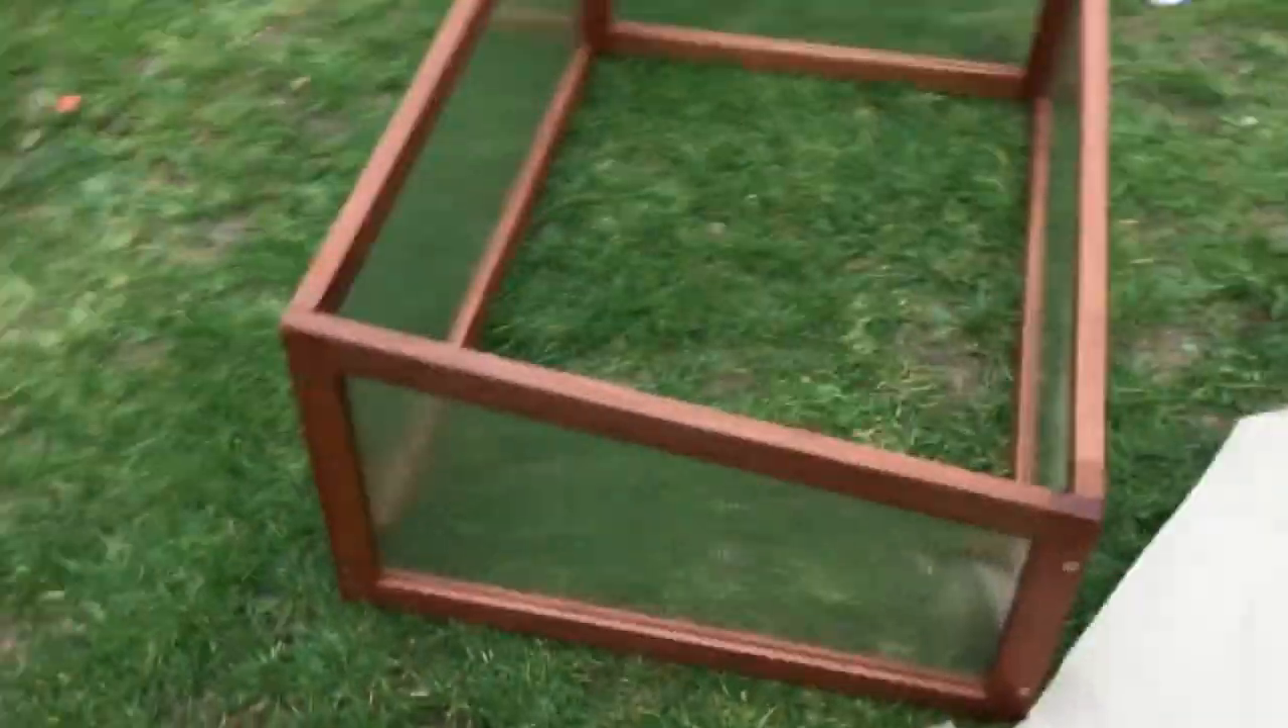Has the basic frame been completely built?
Yes.